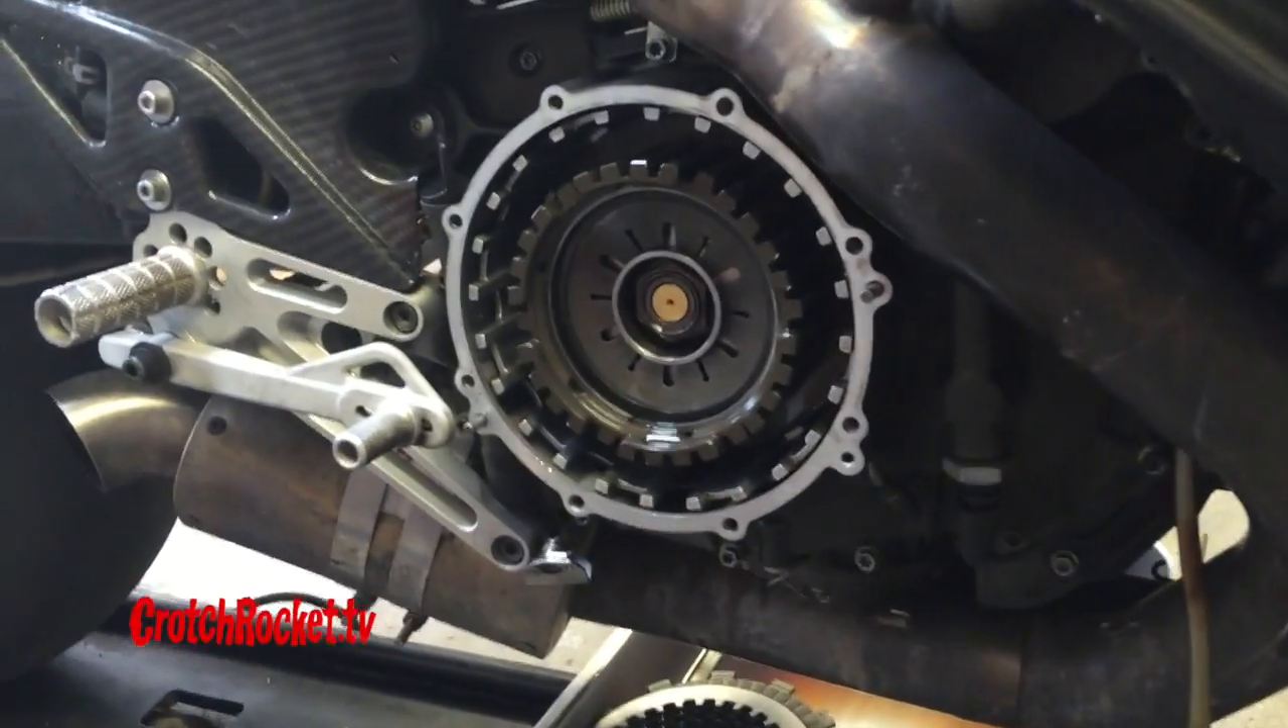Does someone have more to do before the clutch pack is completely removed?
No.